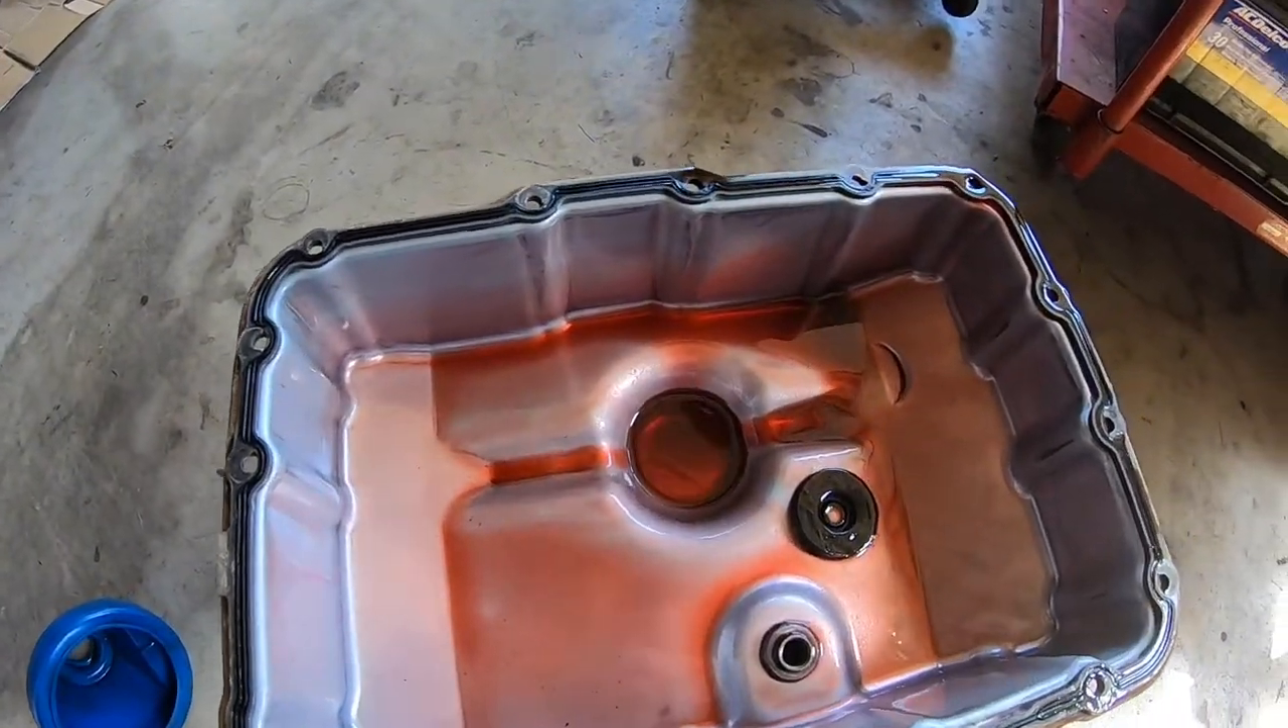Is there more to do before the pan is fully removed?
No.